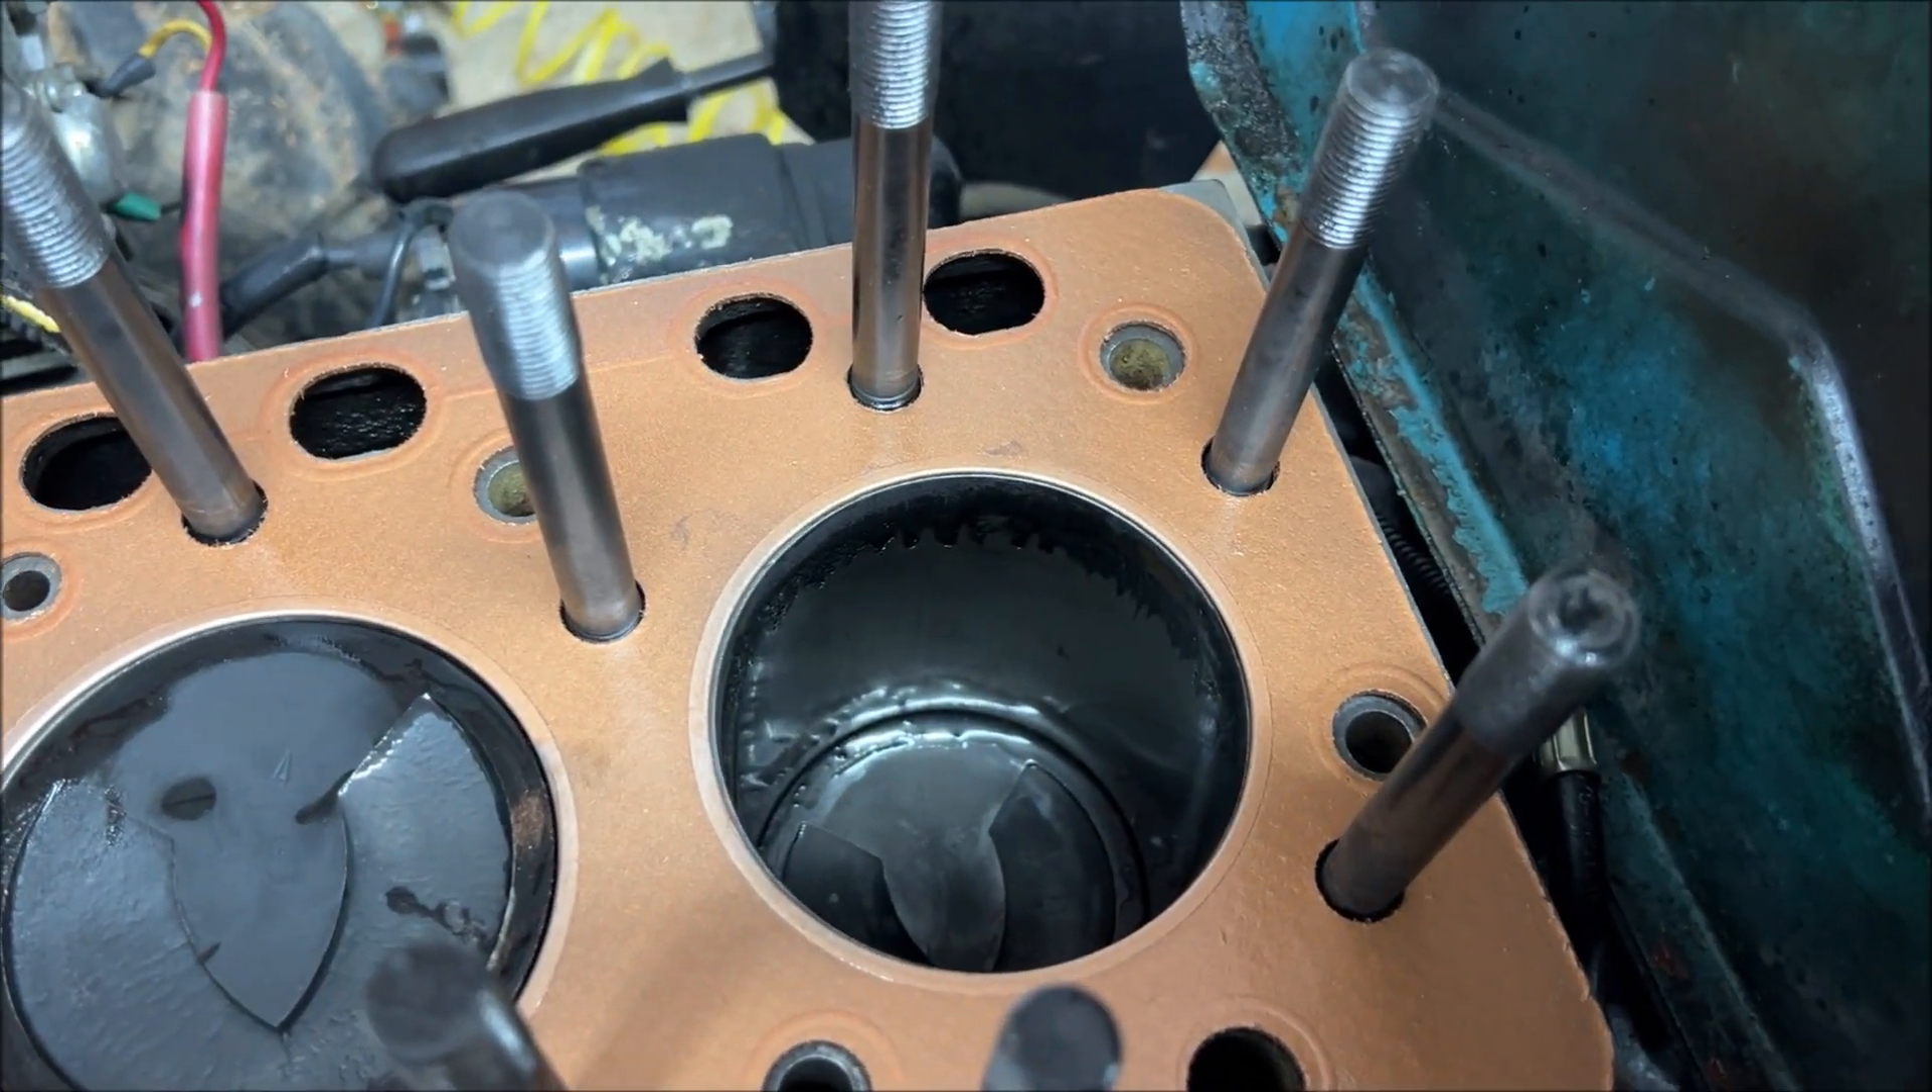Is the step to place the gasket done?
Yes.